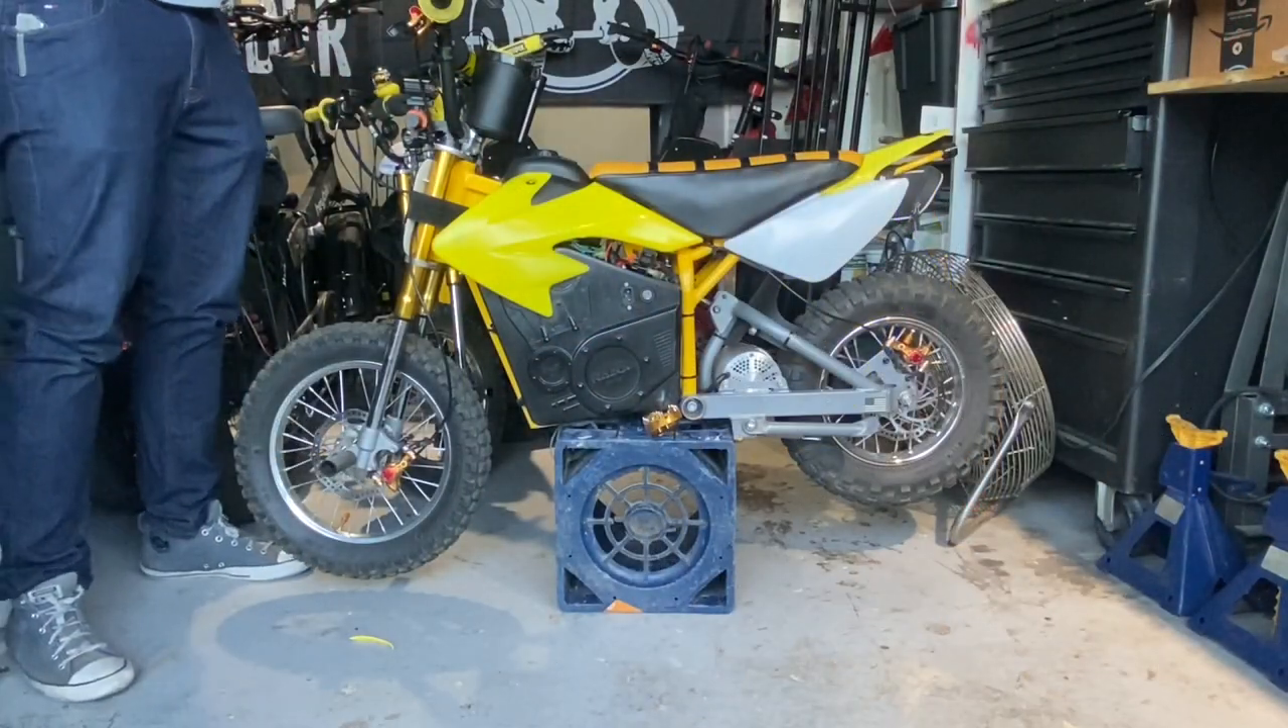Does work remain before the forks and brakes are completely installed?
No.